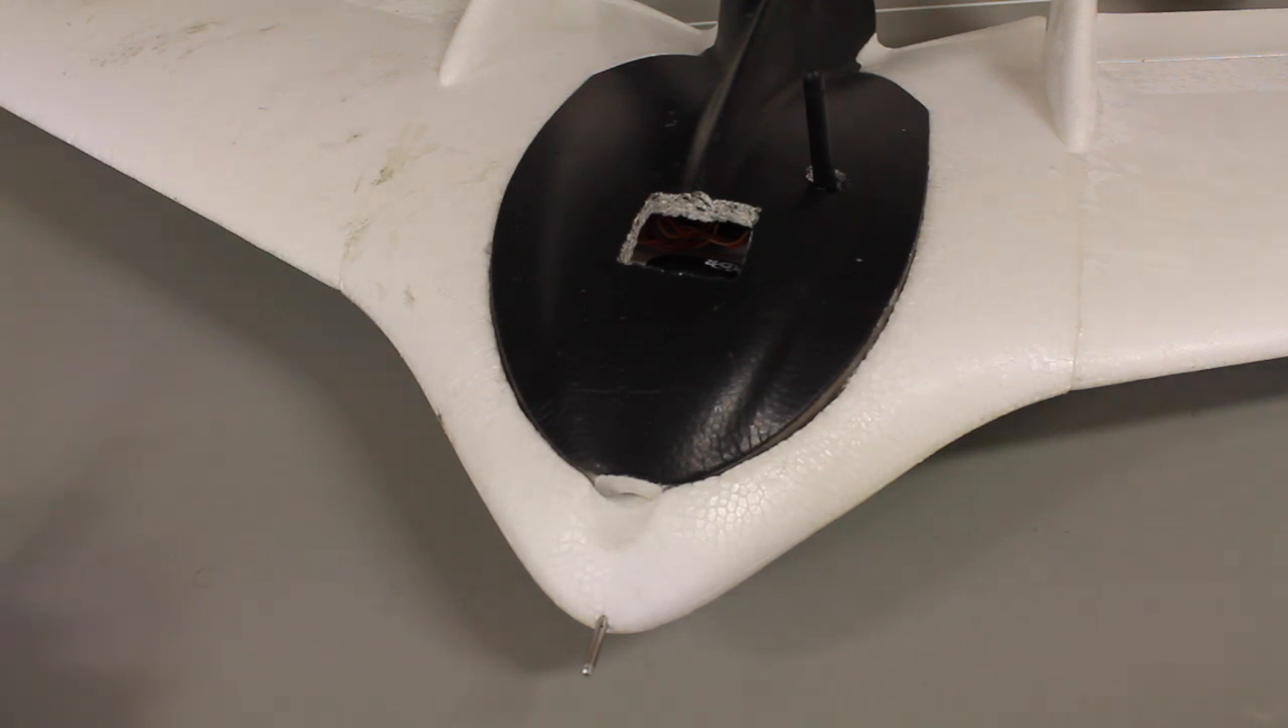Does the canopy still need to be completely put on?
No.